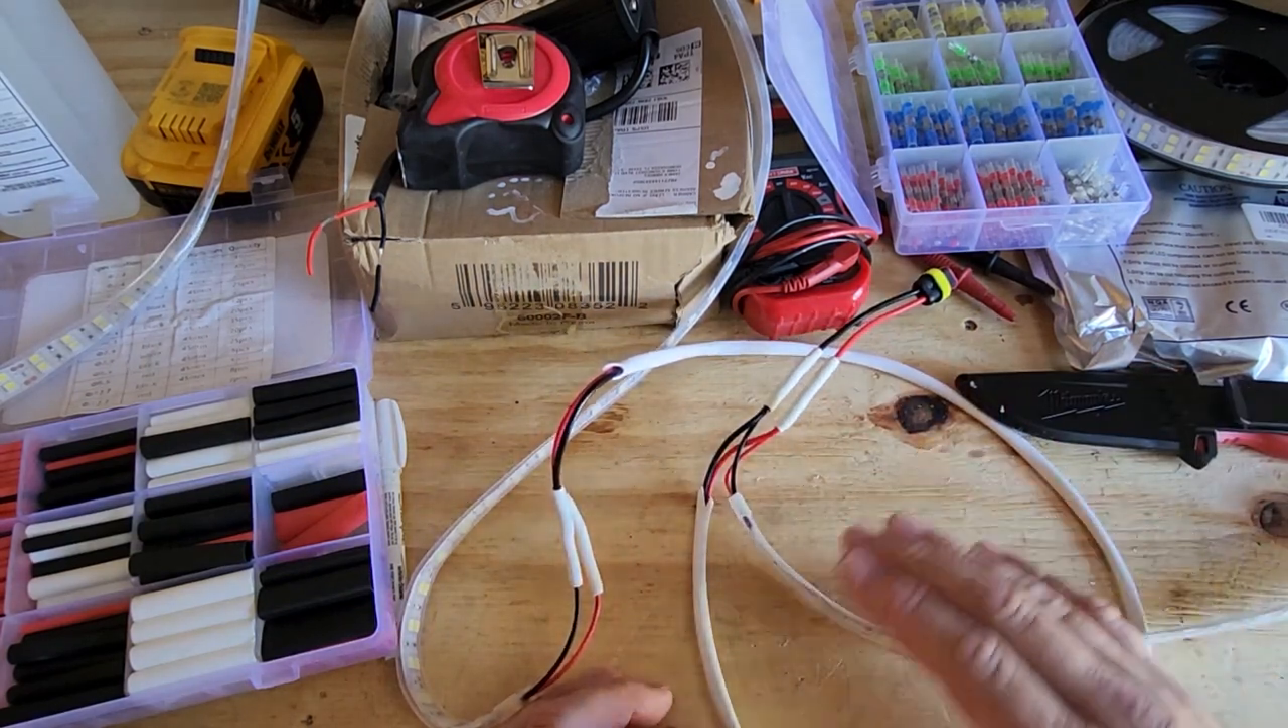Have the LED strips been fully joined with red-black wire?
Yes.